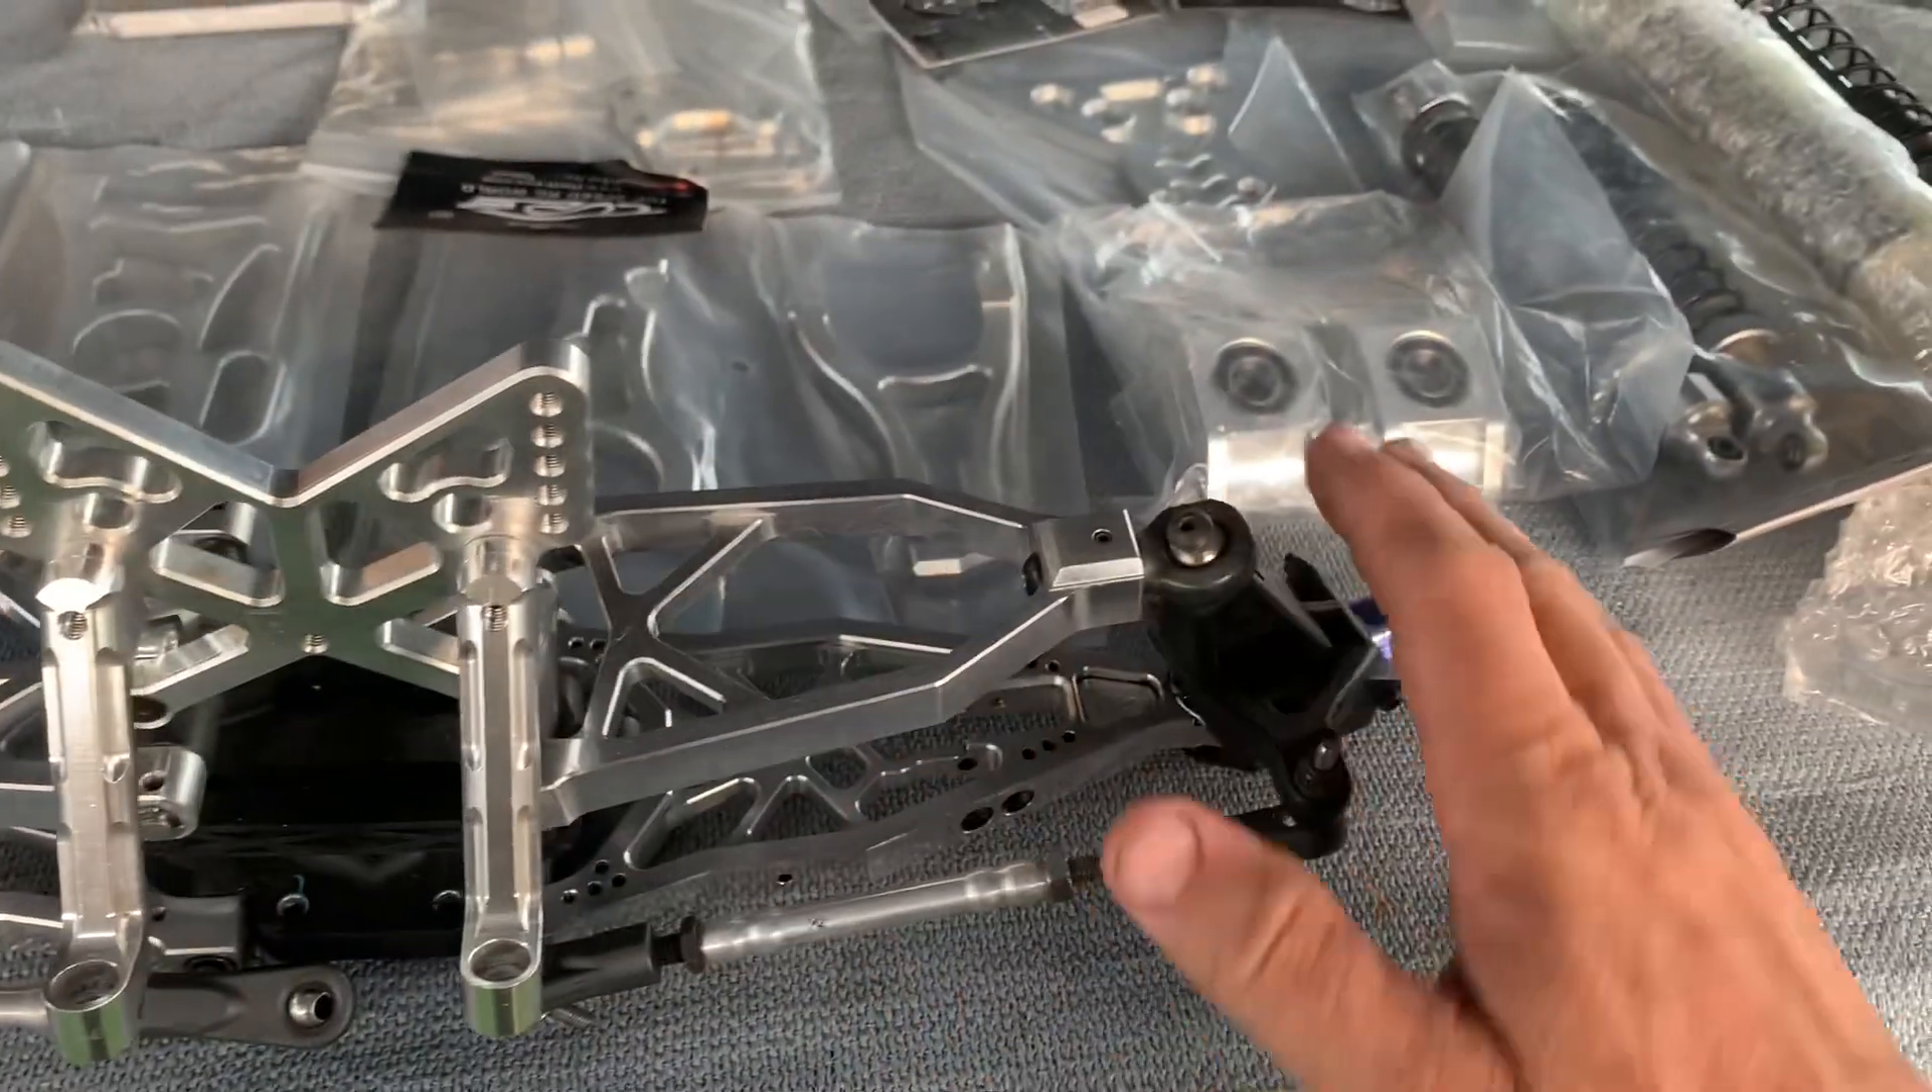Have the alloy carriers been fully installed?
No.